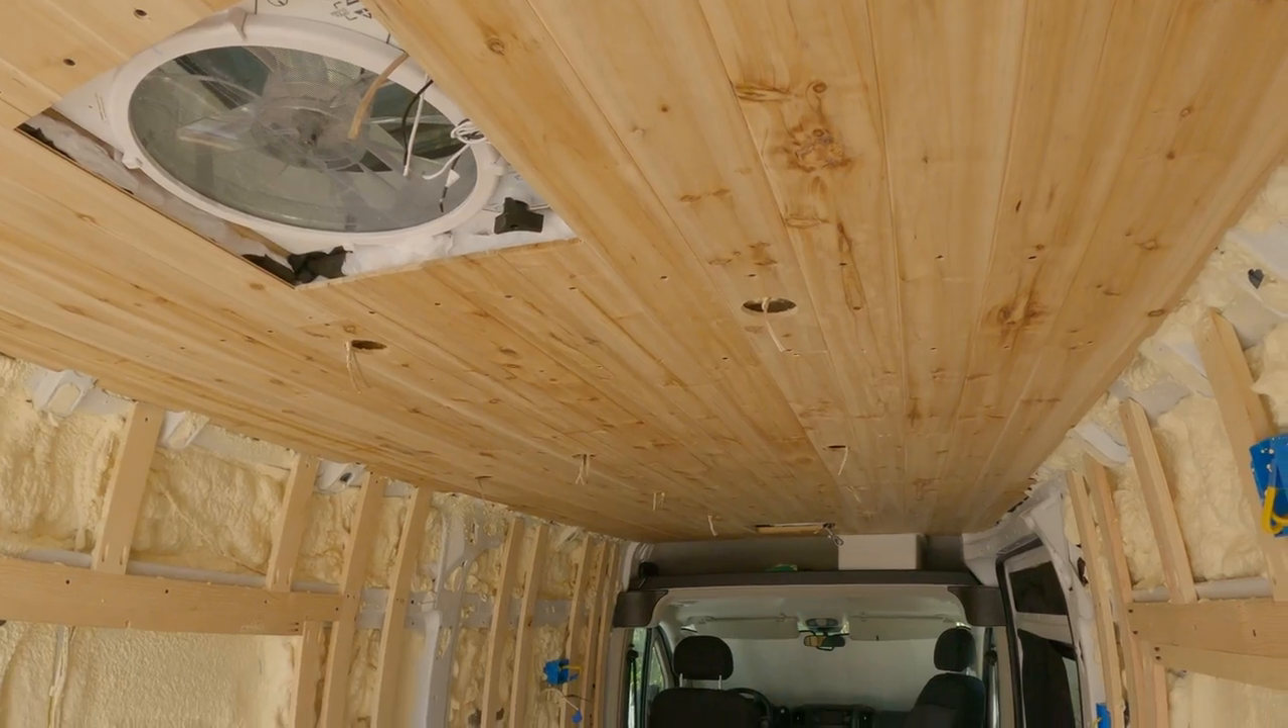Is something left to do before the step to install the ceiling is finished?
No.